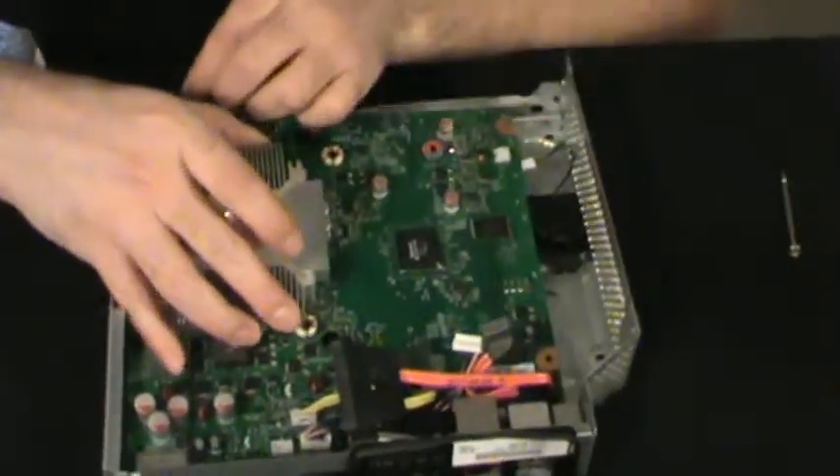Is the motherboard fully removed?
No.